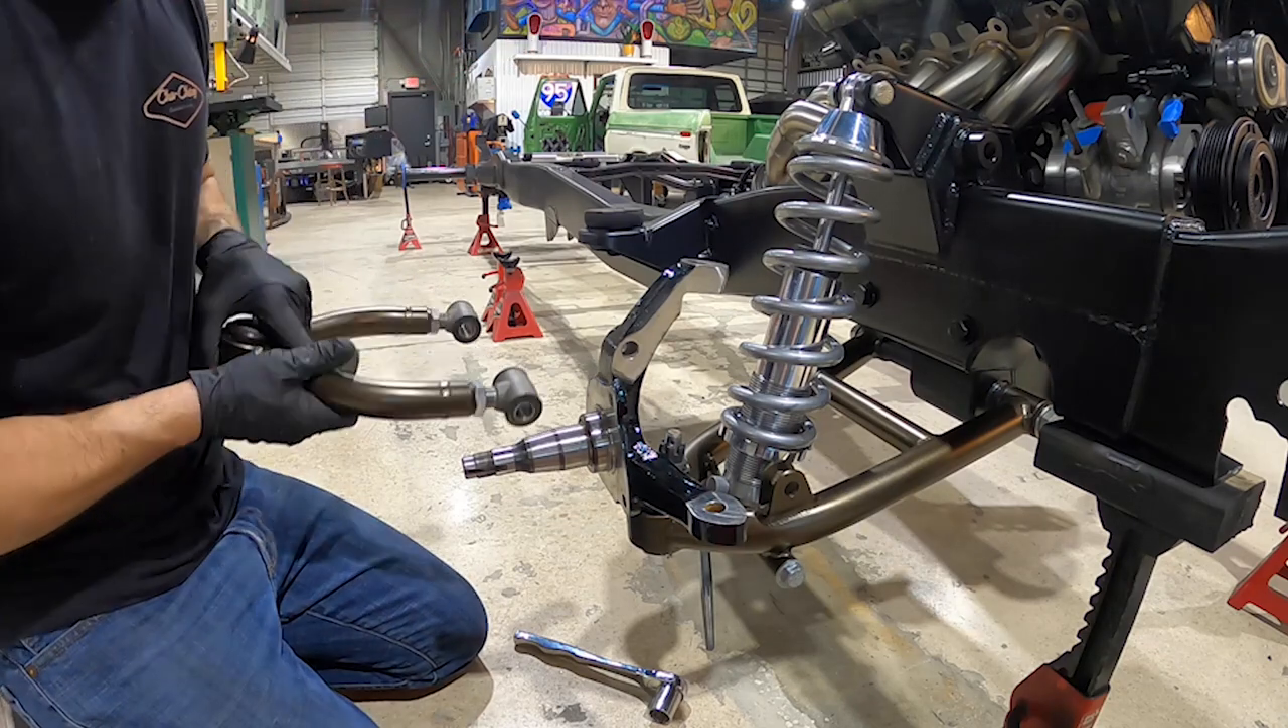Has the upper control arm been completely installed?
No.